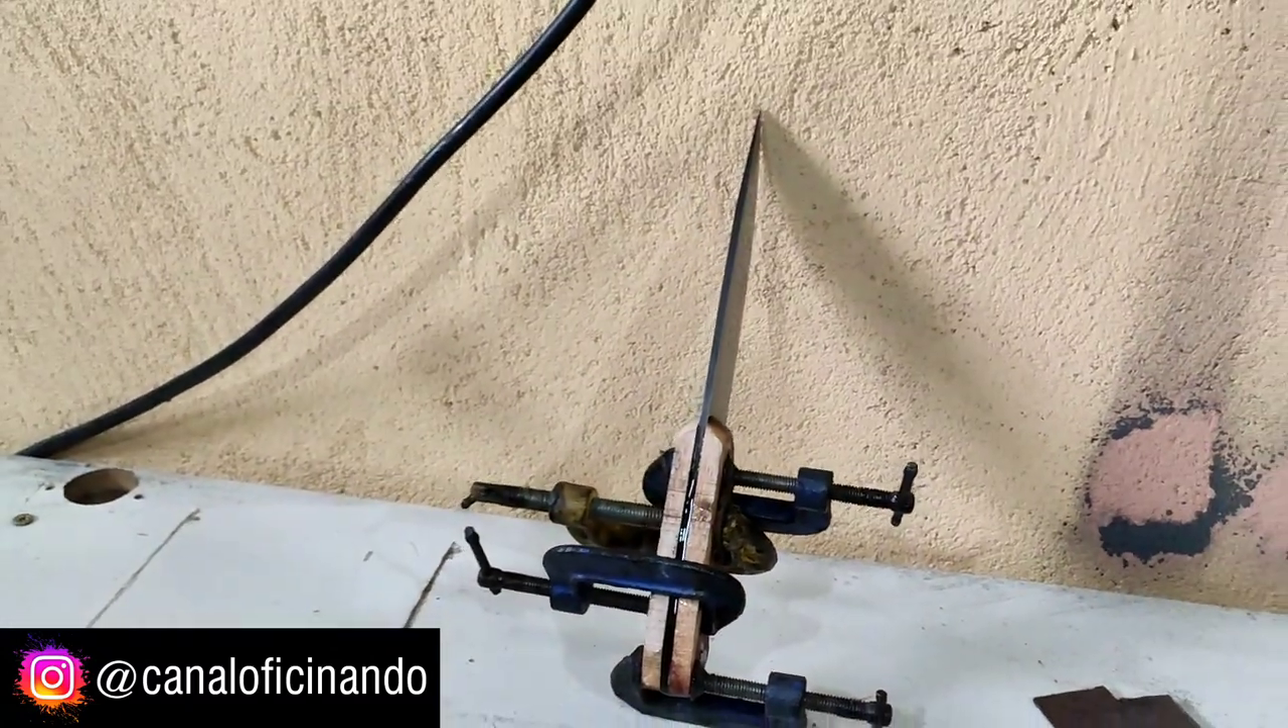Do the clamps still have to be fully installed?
No.